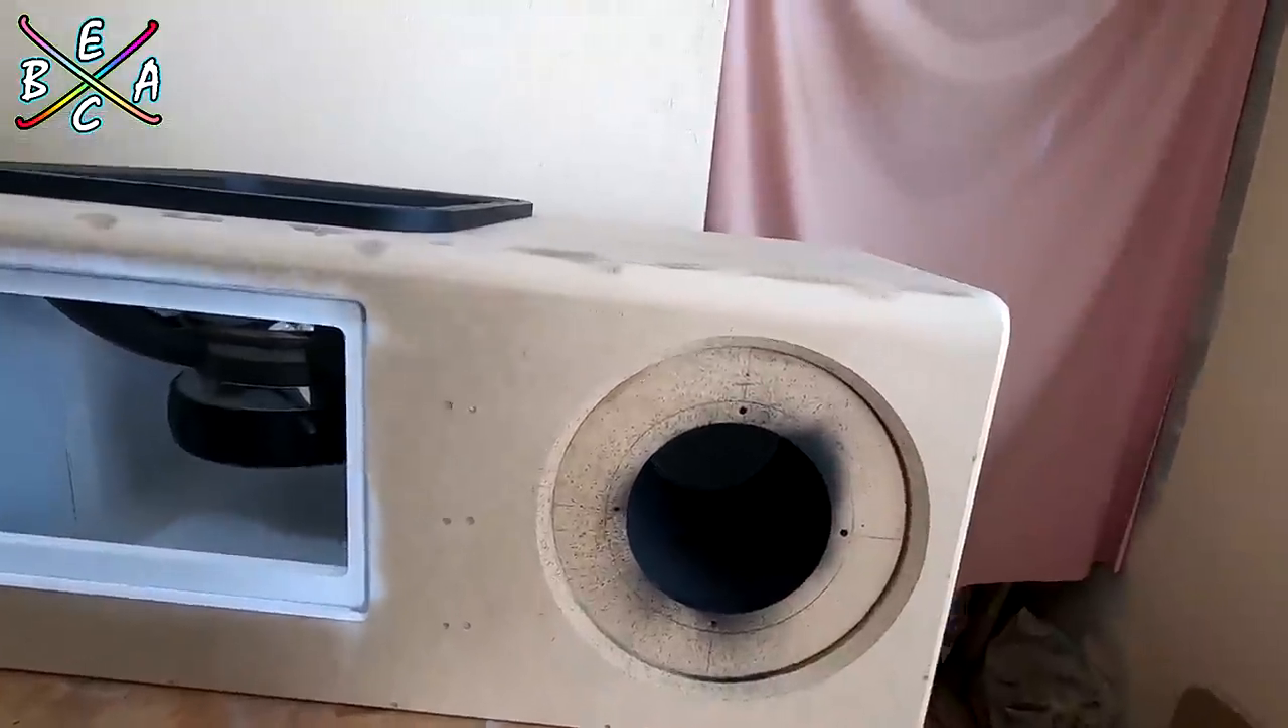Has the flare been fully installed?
No.